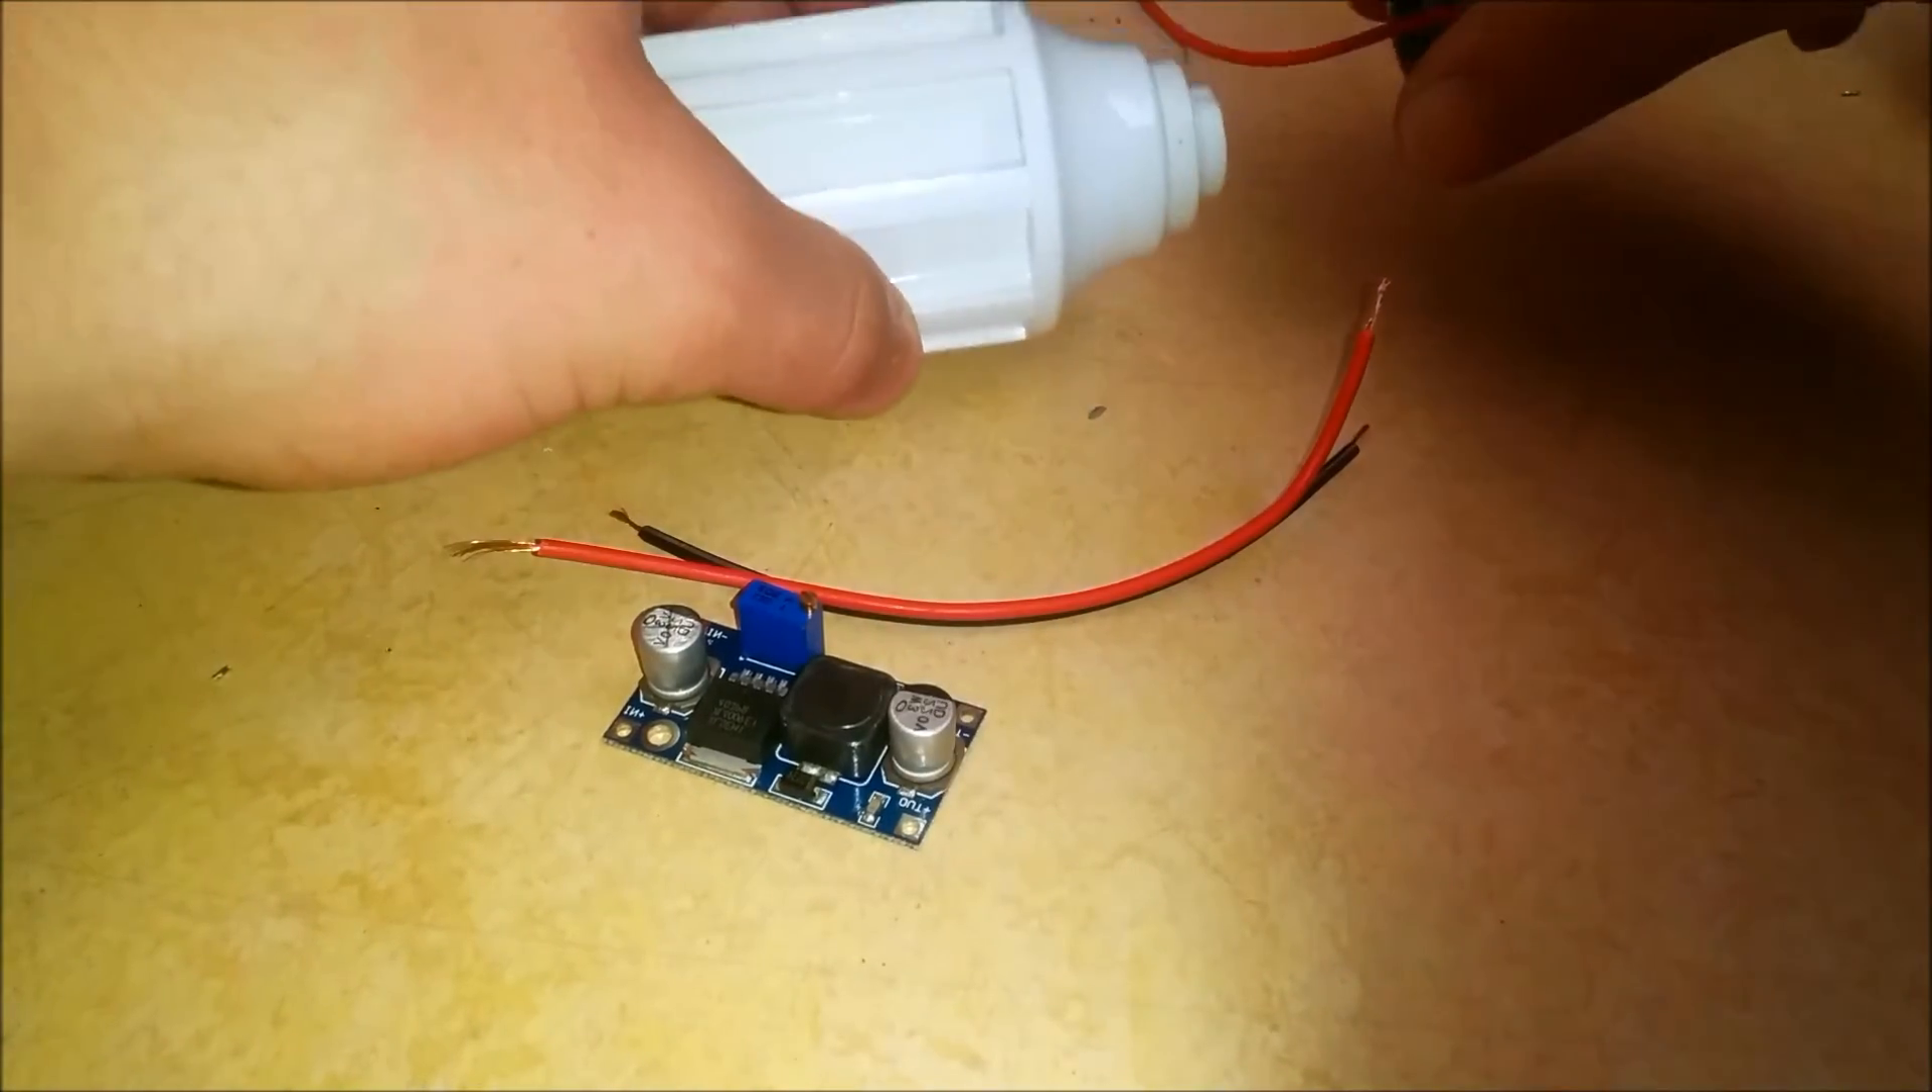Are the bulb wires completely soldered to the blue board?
No.